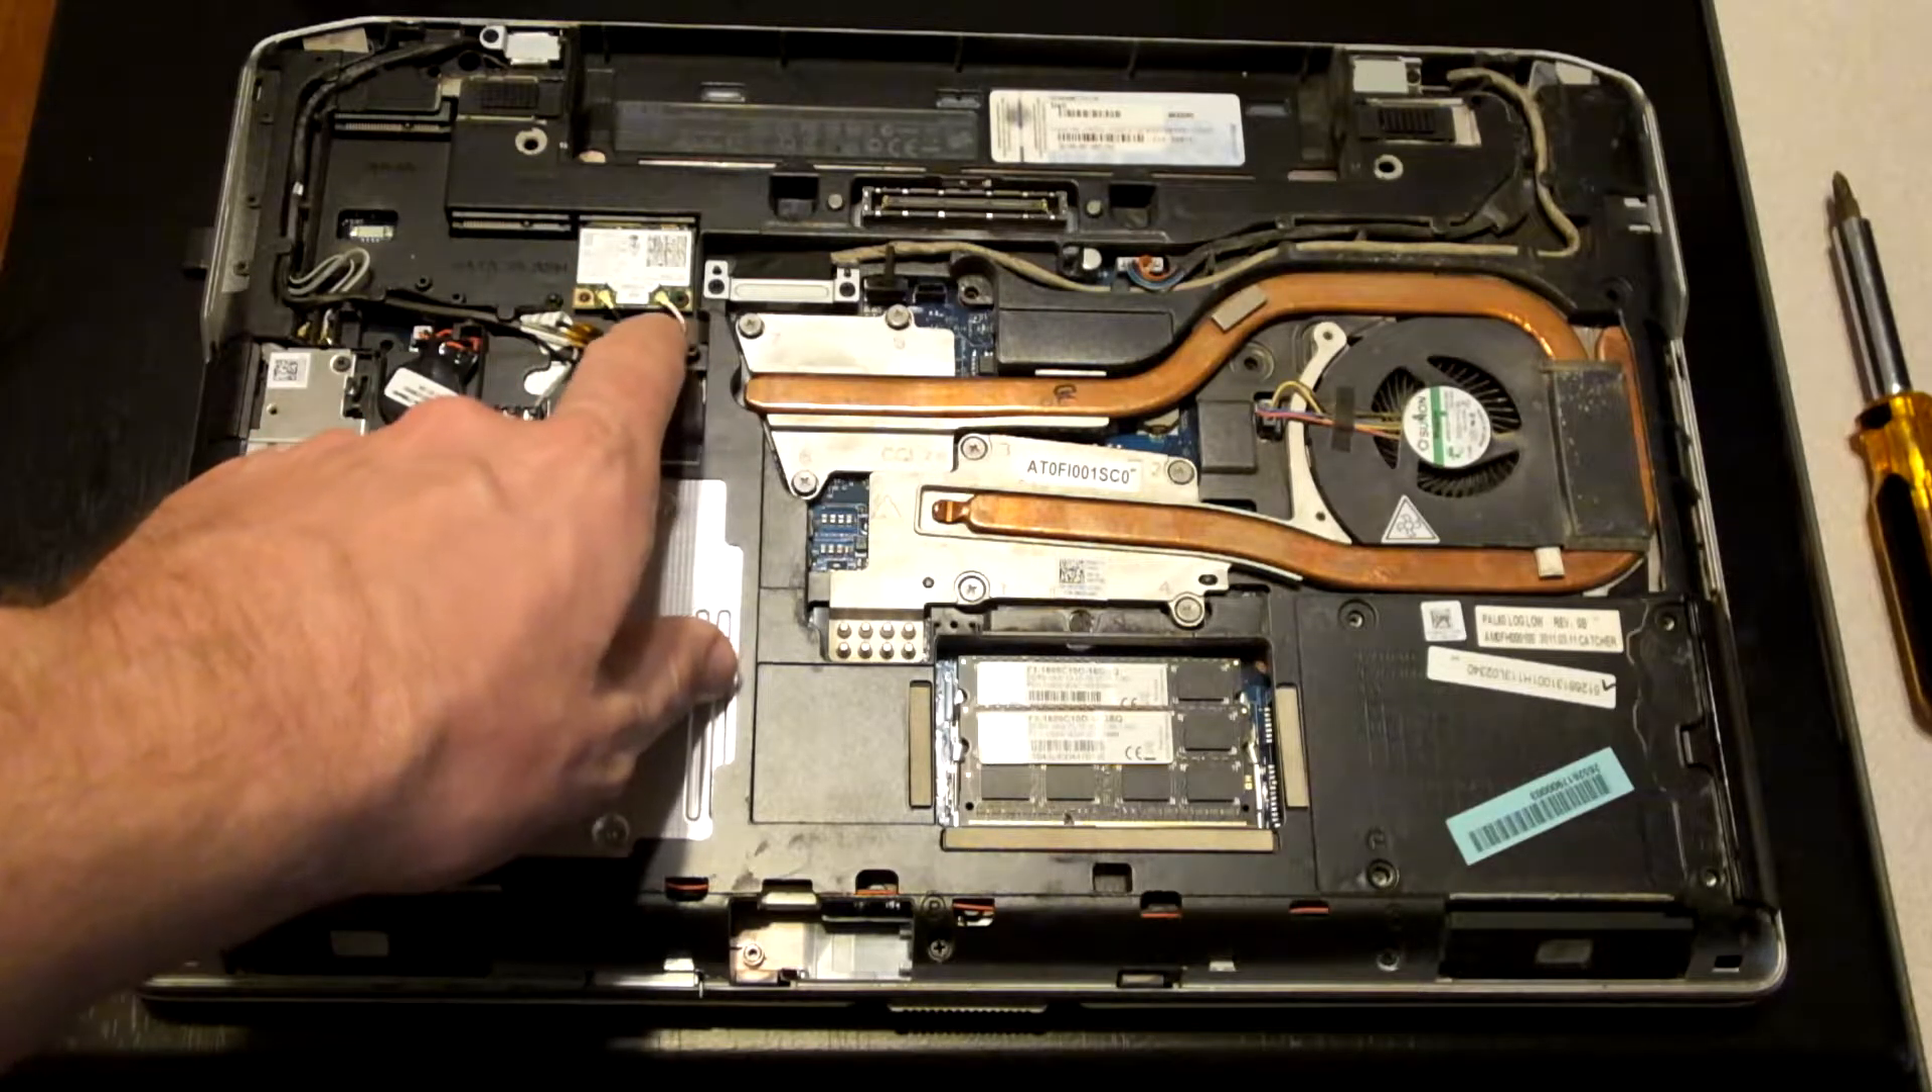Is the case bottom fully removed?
Yes.